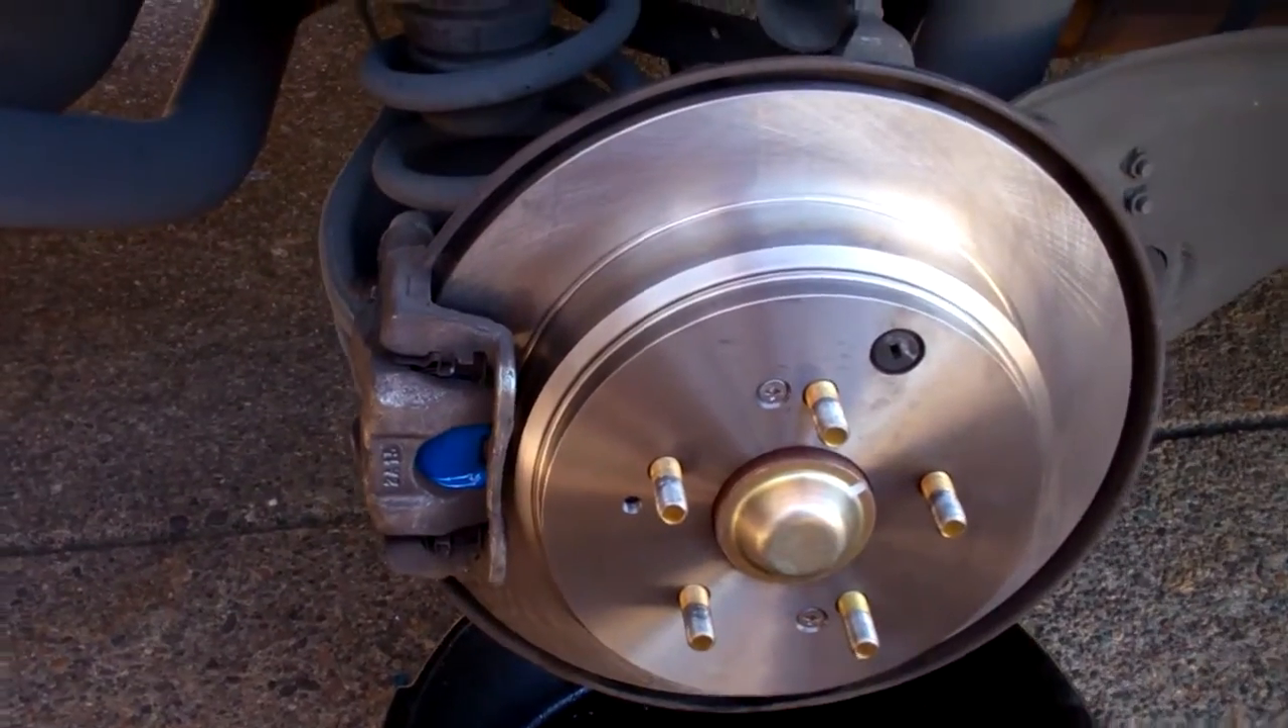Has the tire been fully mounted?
No.